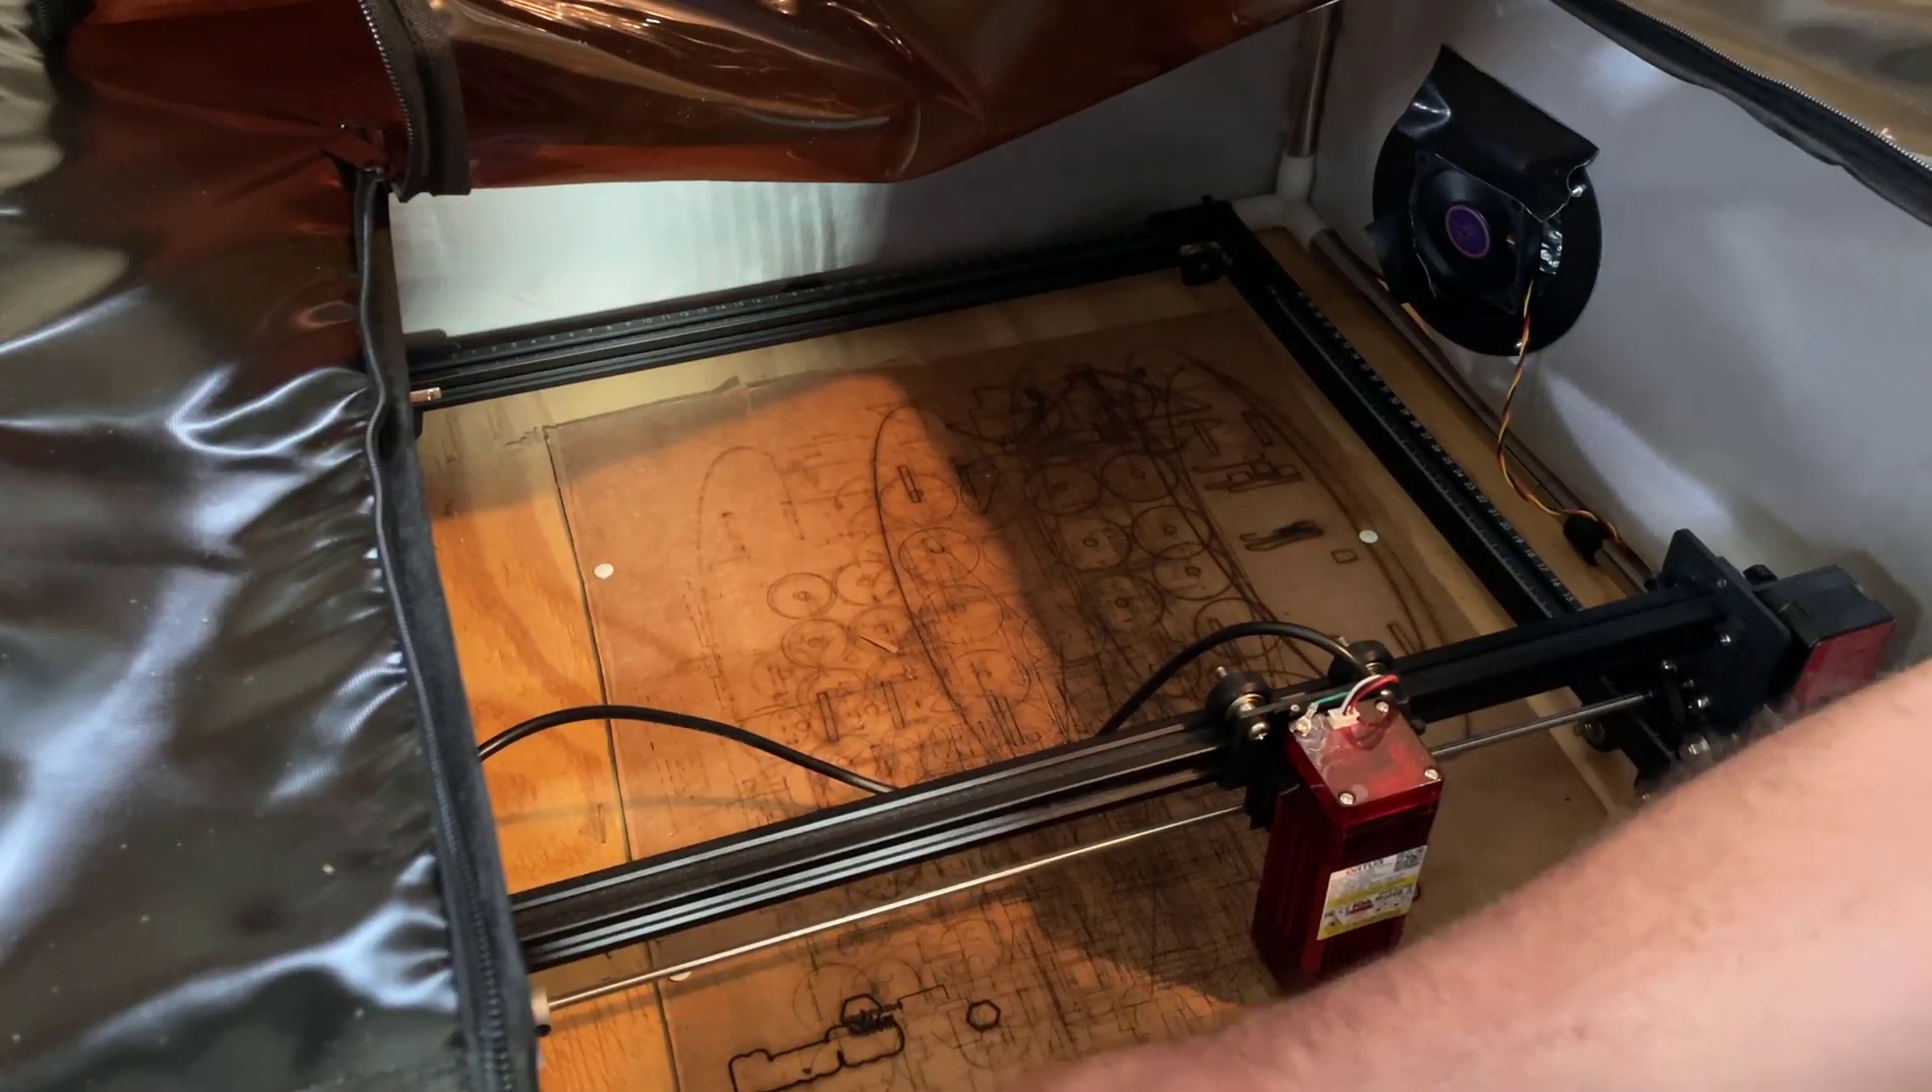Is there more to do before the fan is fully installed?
No.